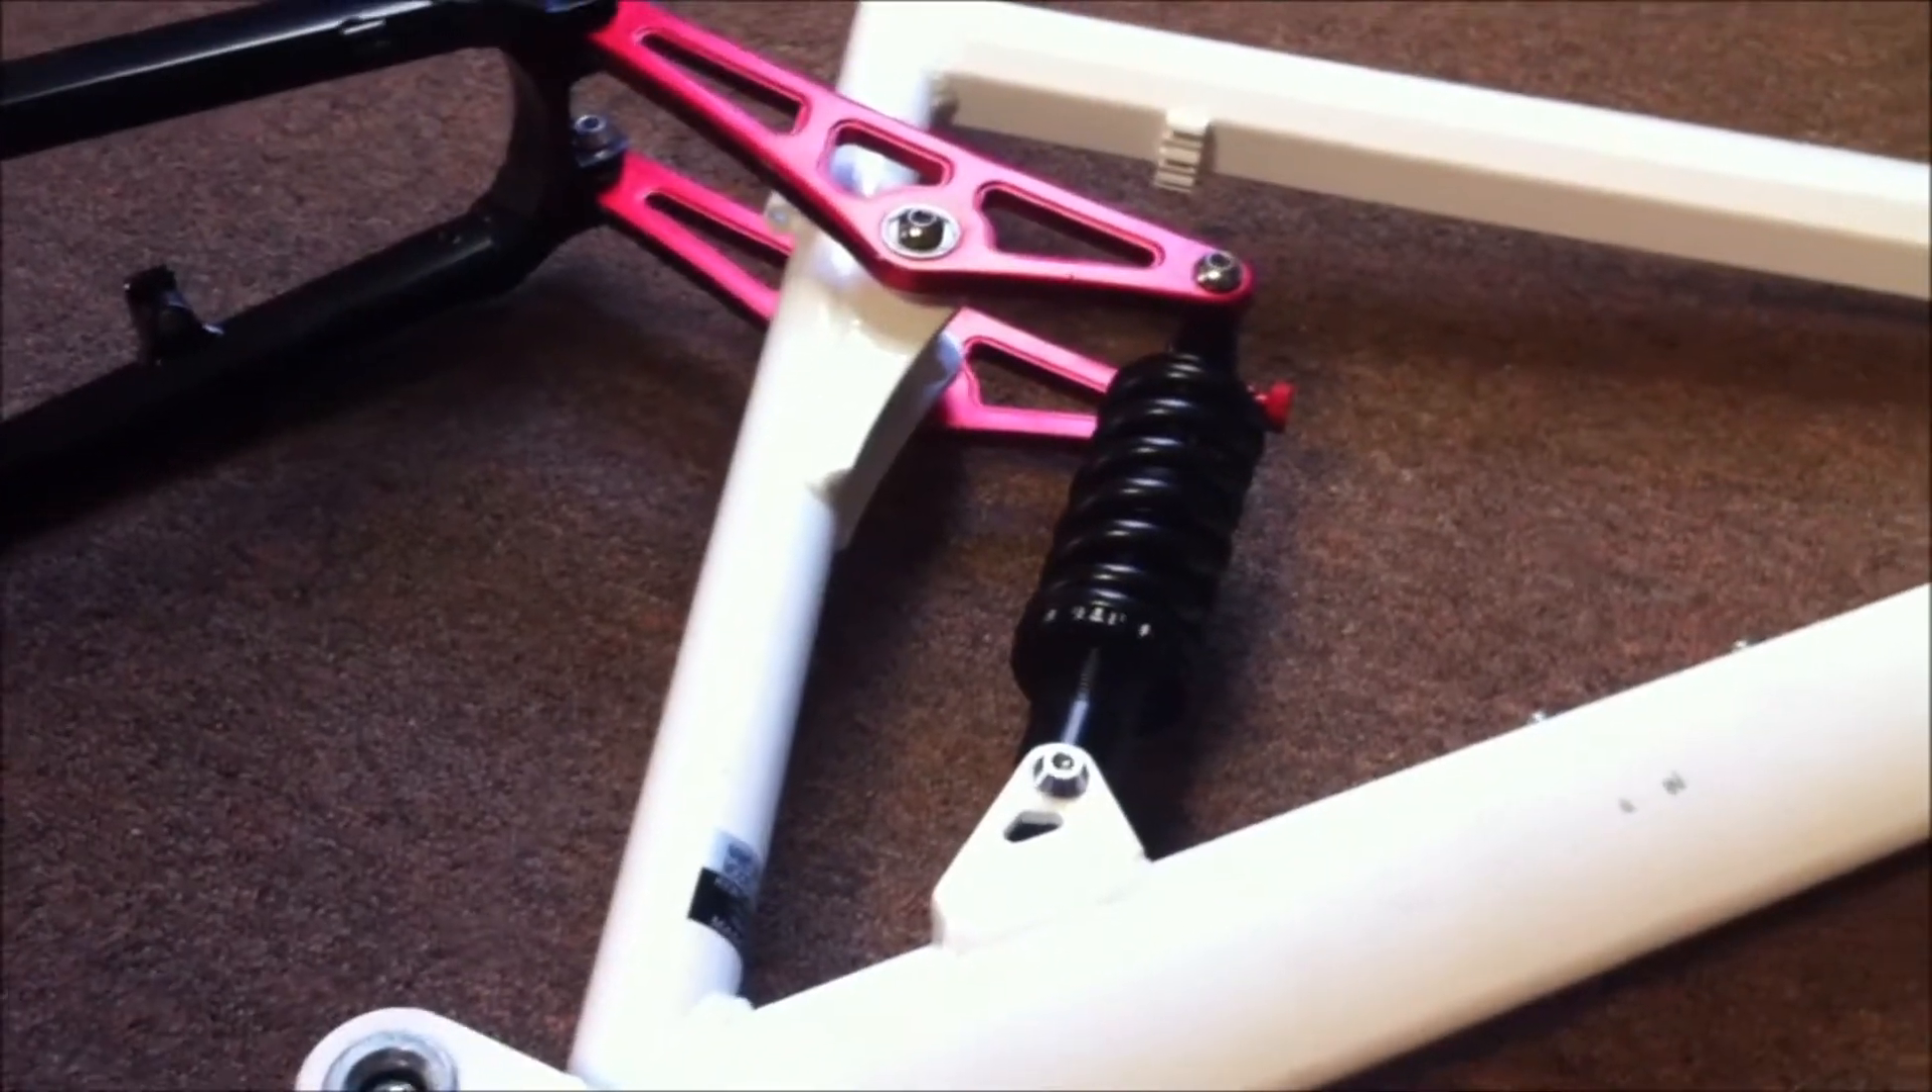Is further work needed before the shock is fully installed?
No.